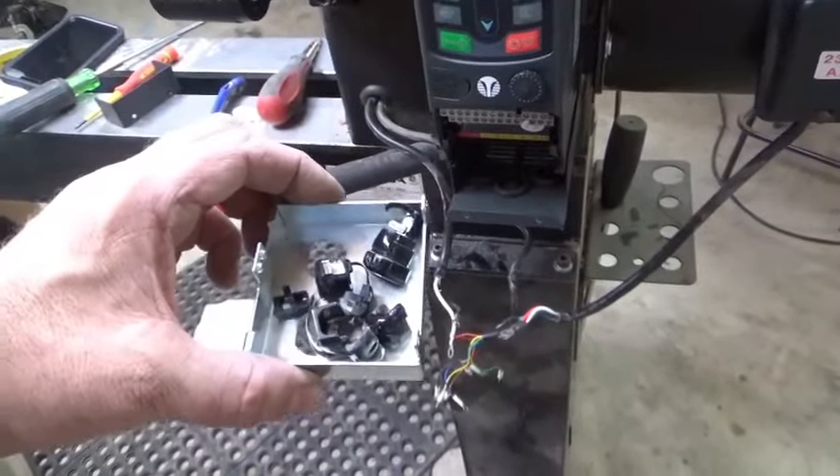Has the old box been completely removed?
Yes.